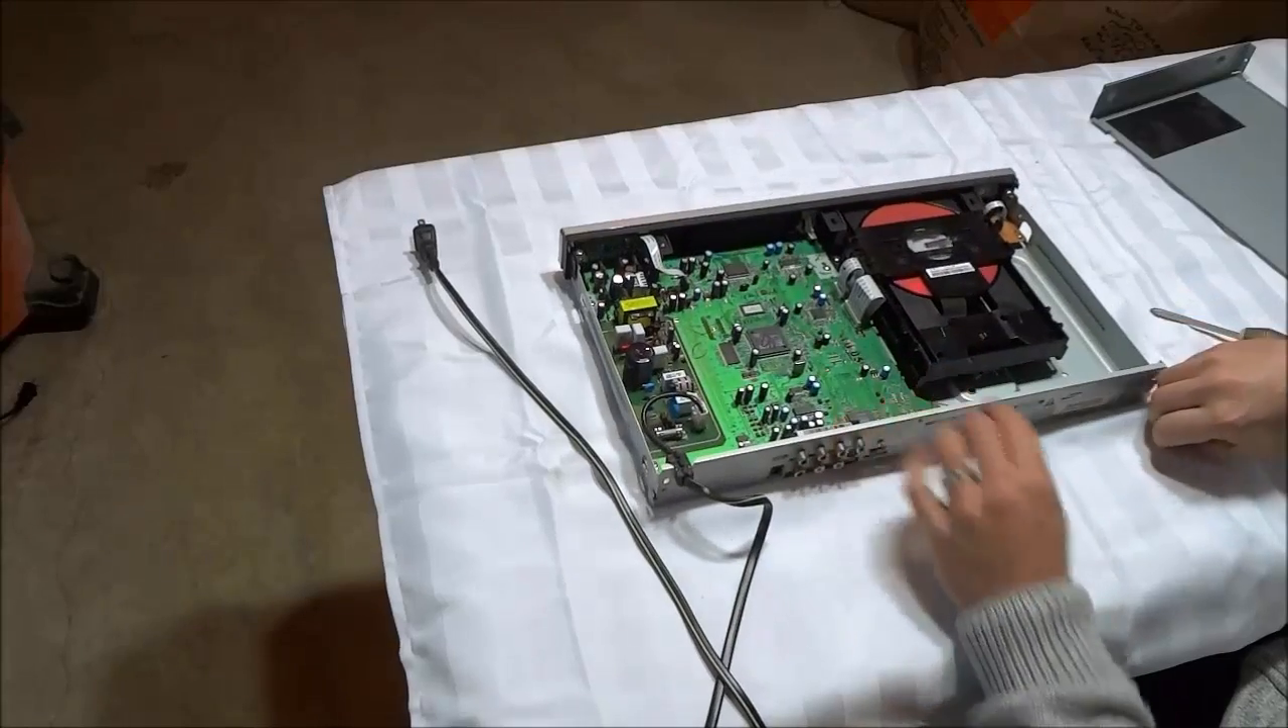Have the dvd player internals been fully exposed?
Yes.